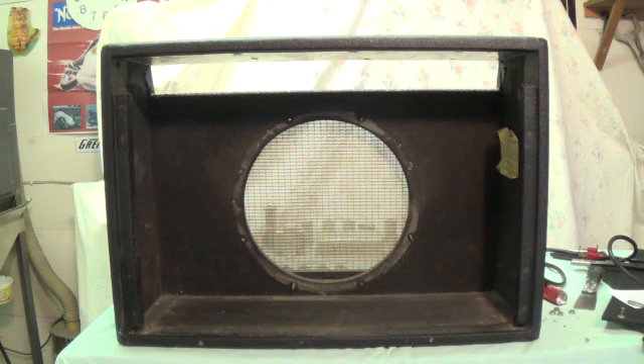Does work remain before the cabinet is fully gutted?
No.